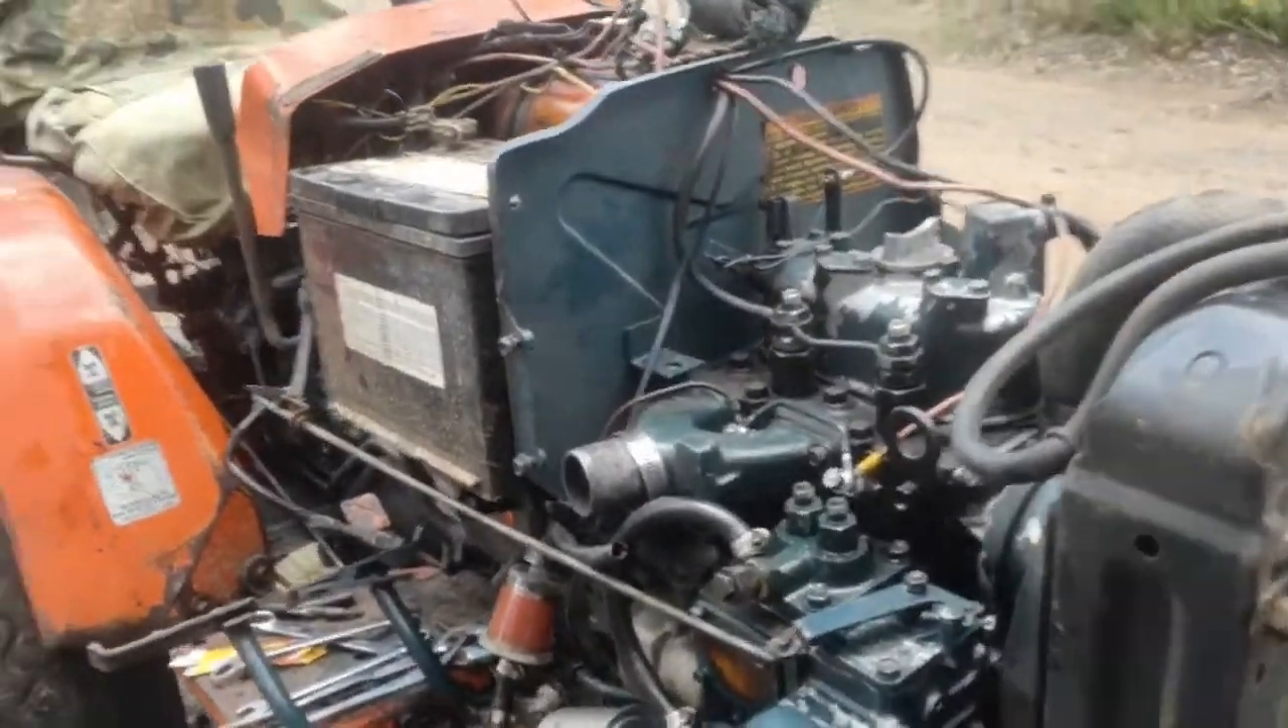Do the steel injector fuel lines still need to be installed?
Yes.